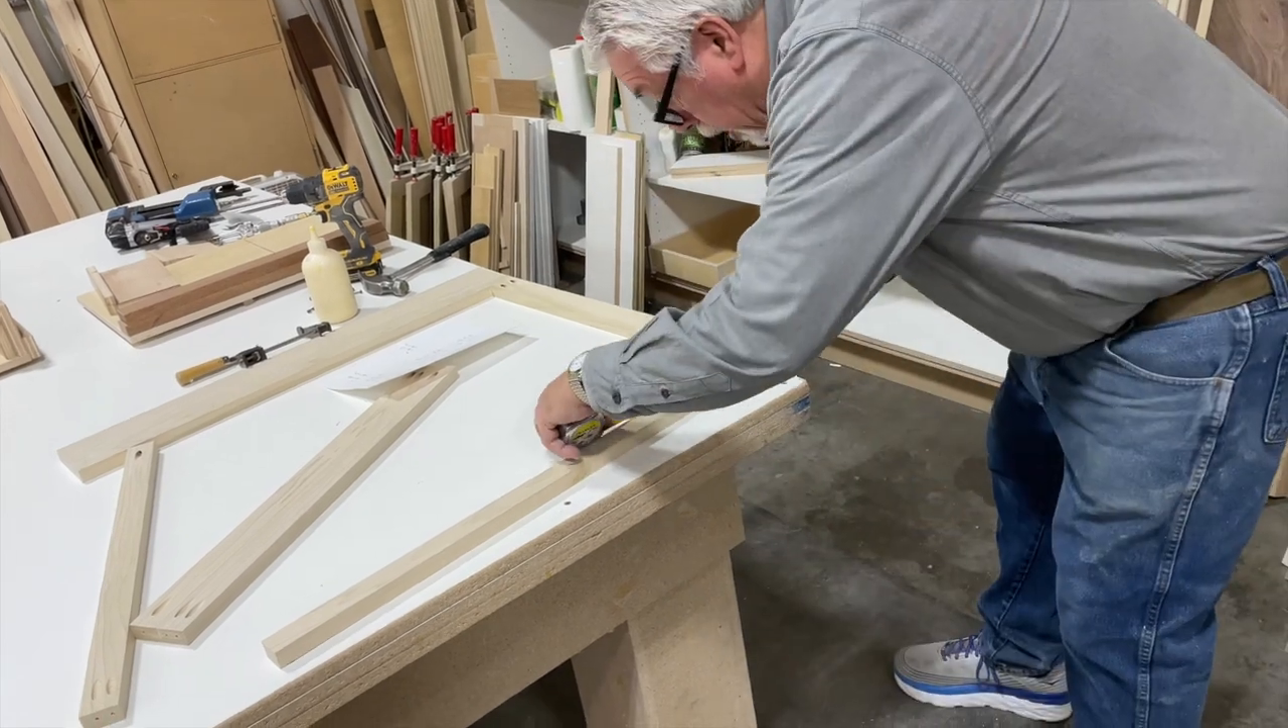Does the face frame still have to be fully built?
Yes.